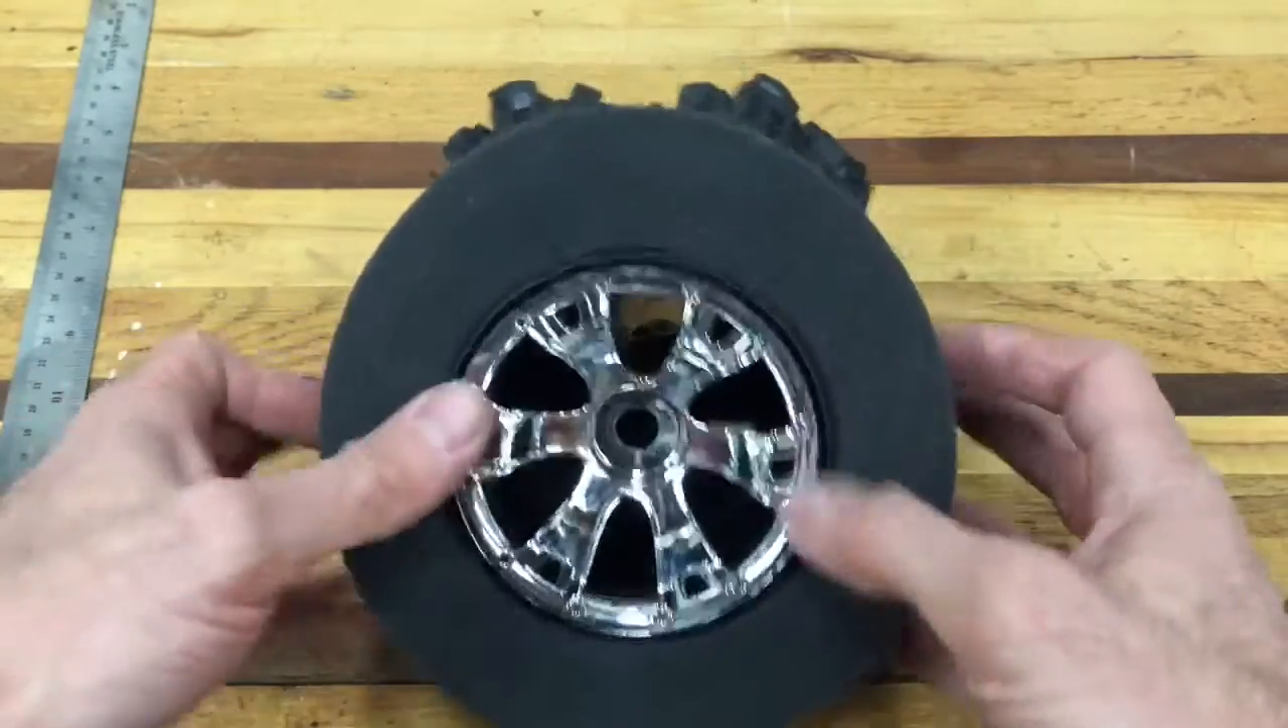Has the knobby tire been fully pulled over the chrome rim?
No.